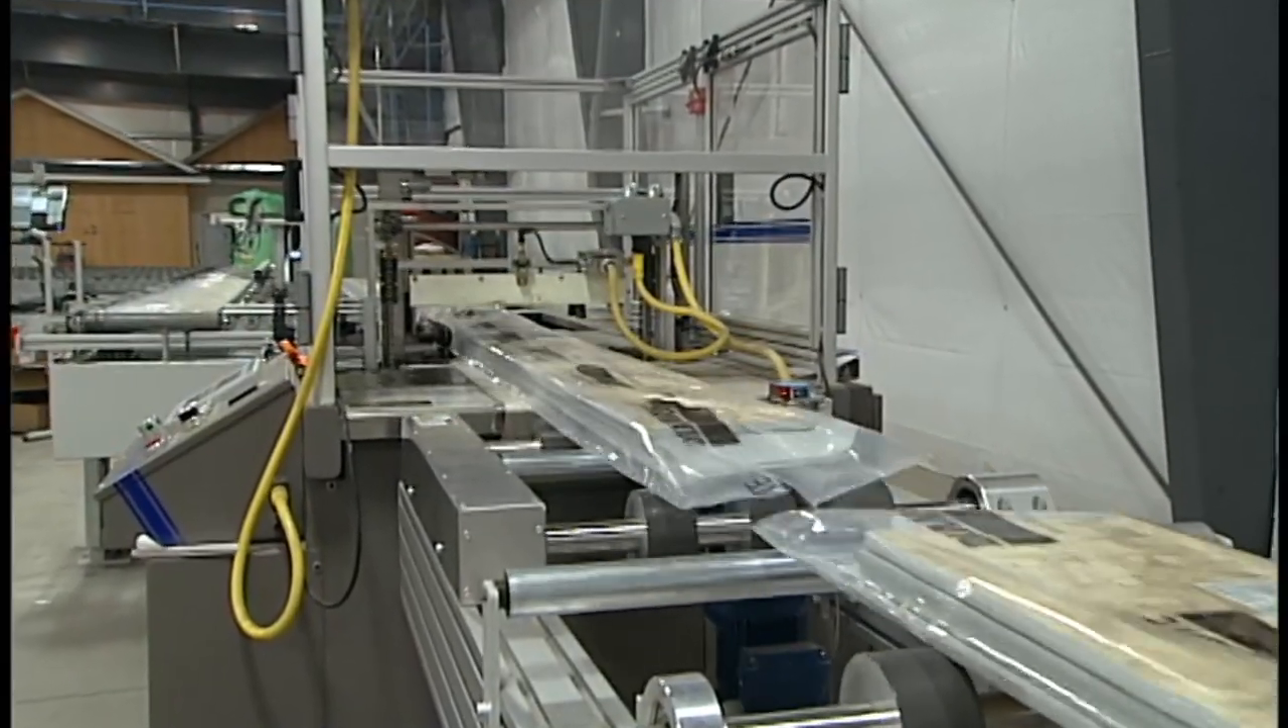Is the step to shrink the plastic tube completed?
No.